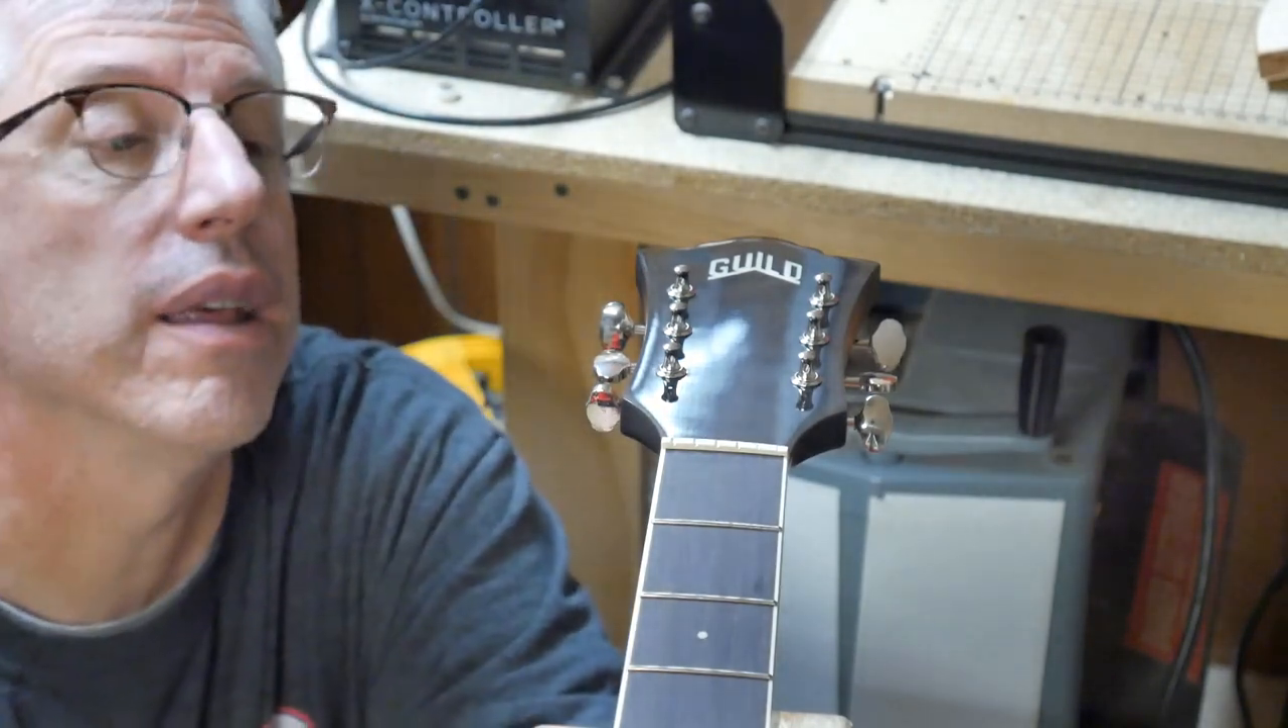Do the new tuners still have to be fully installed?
No.